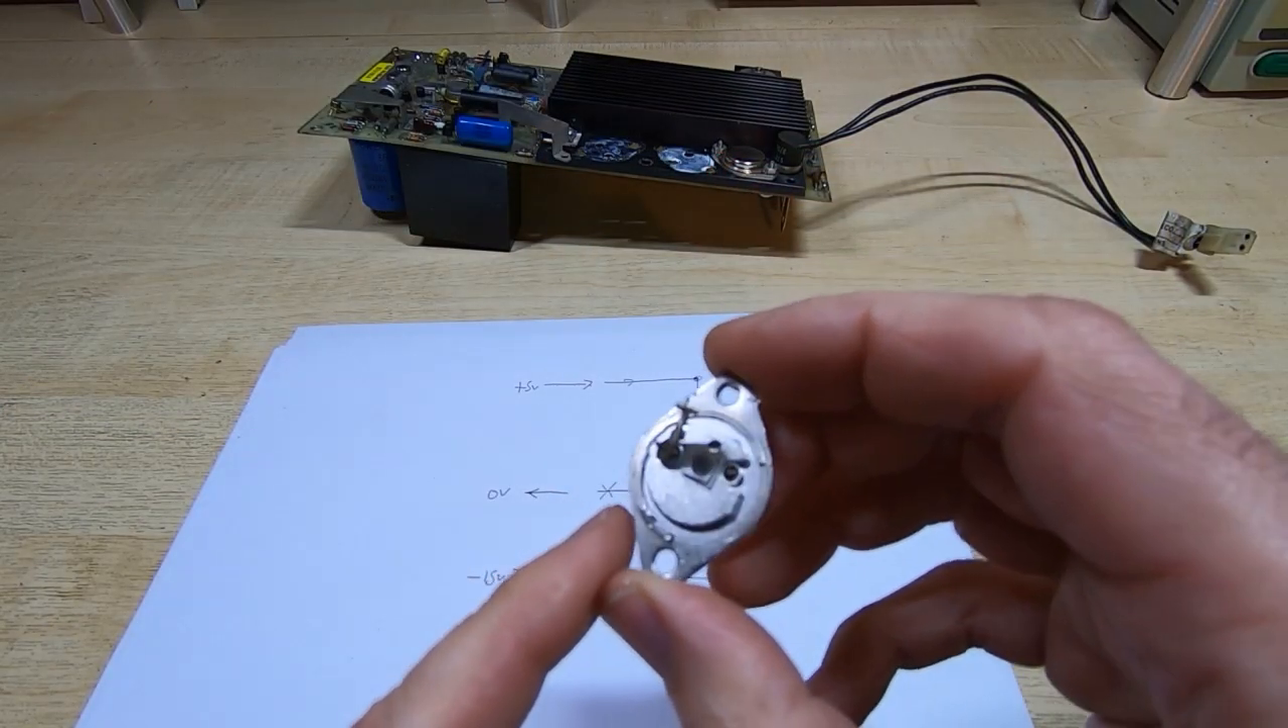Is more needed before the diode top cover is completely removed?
No.